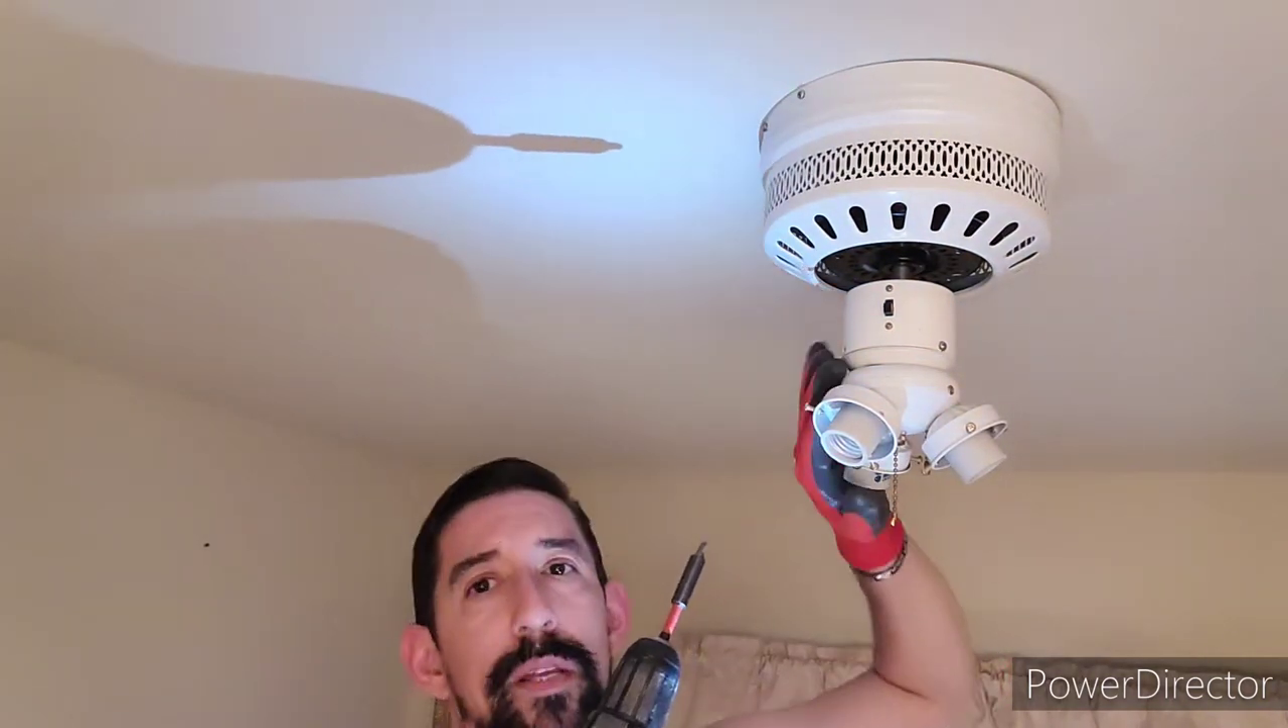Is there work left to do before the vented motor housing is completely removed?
Yes.